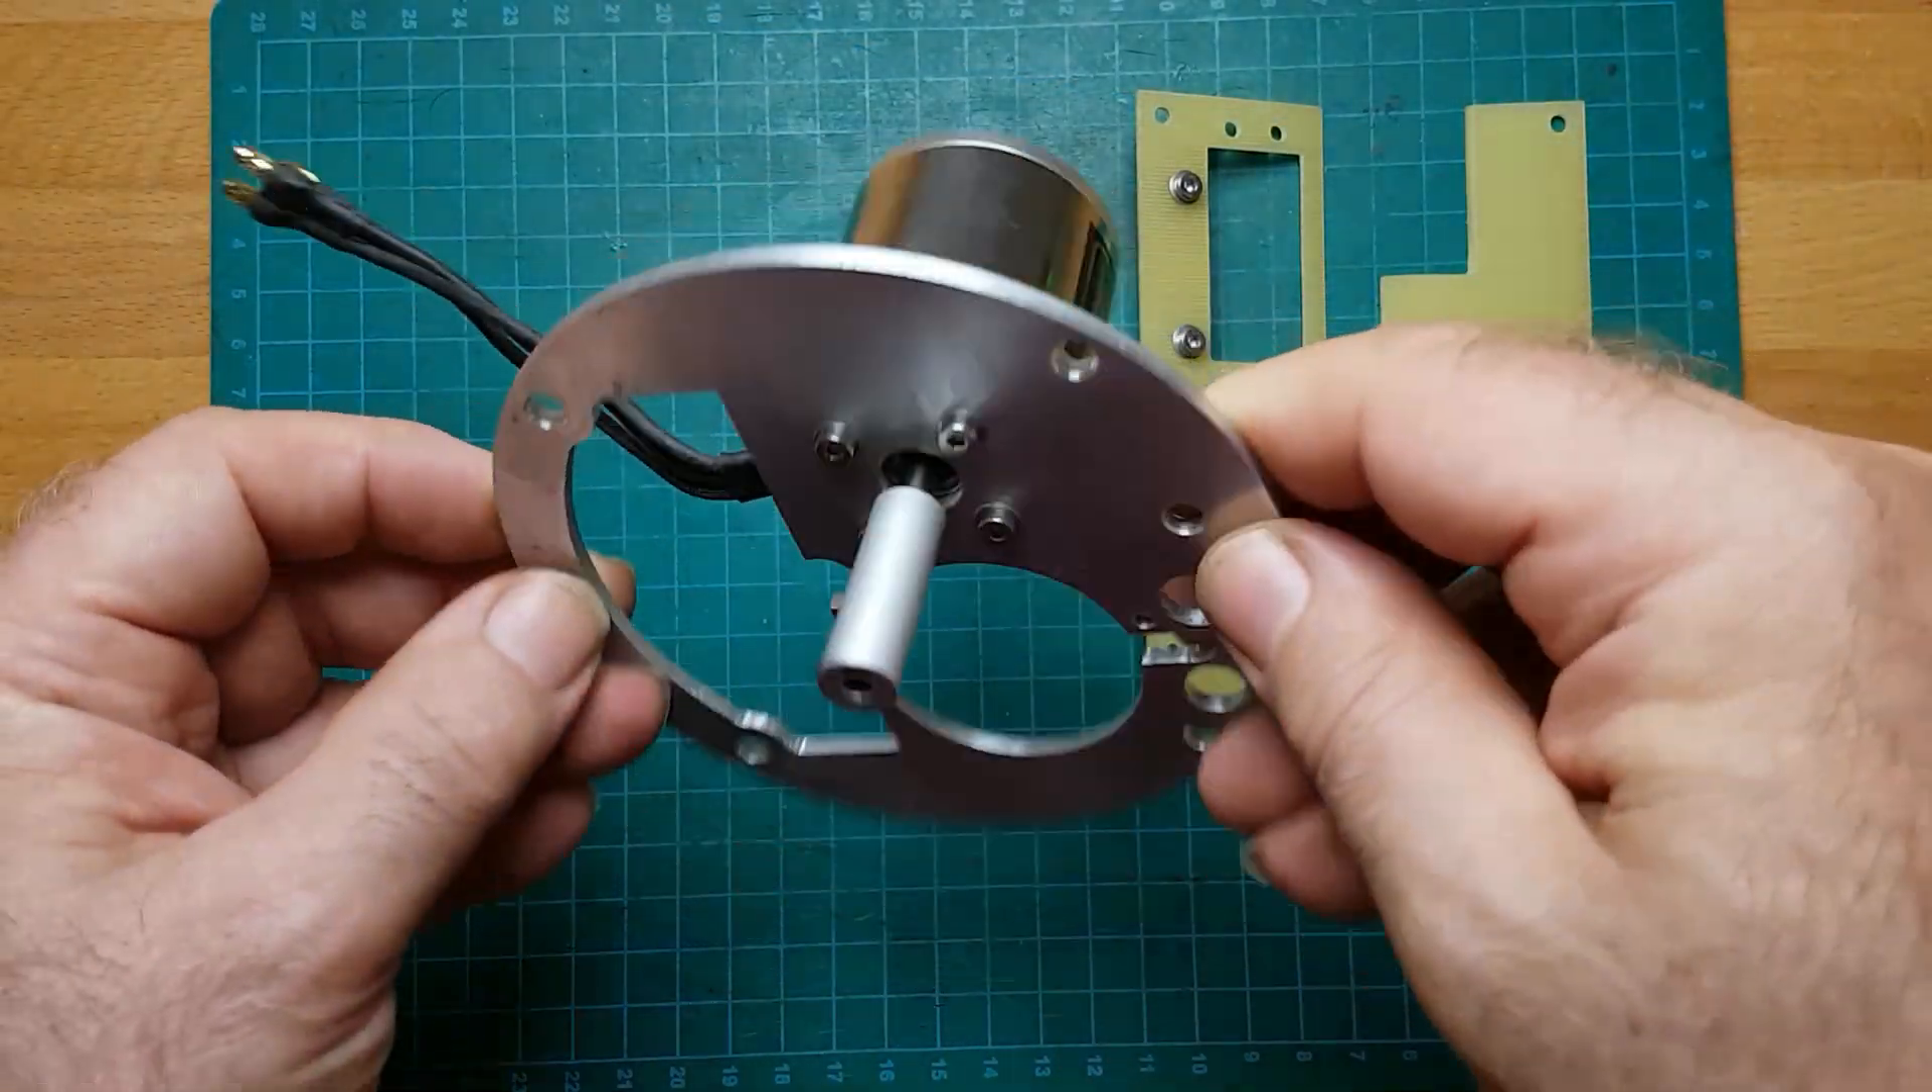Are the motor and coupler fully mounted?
Yes.